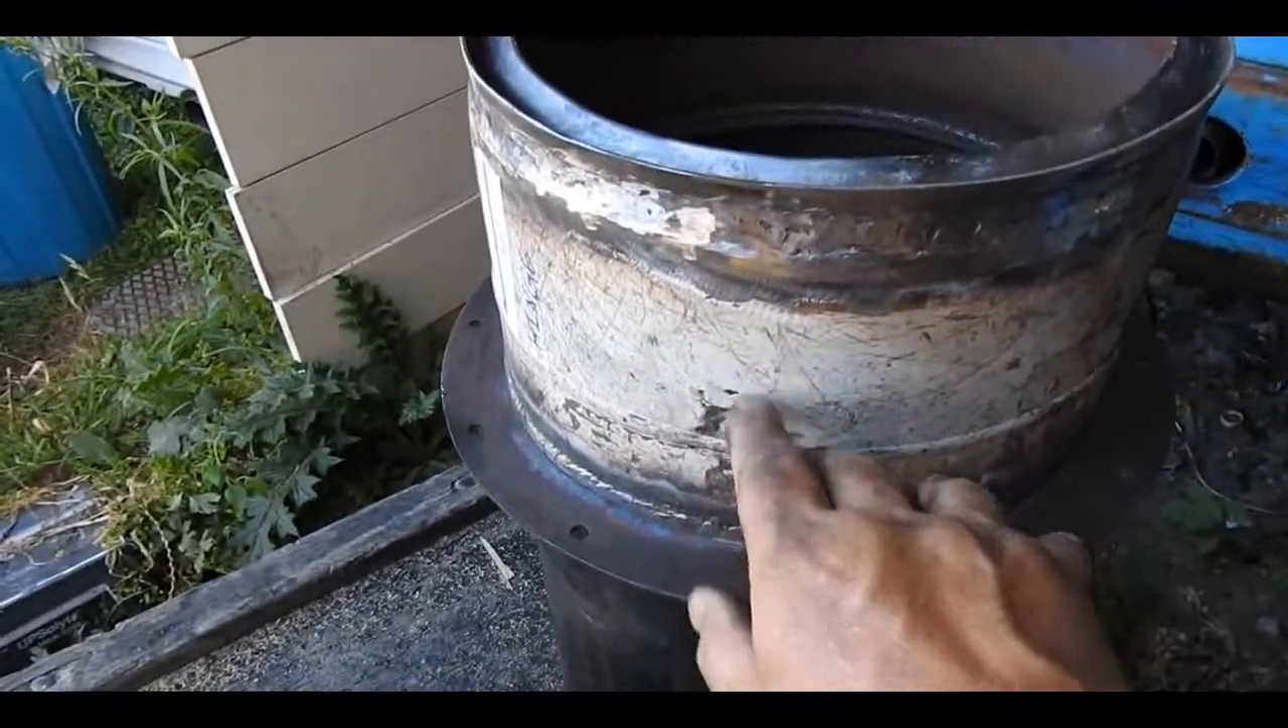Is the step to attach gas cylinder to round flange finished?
Yes.